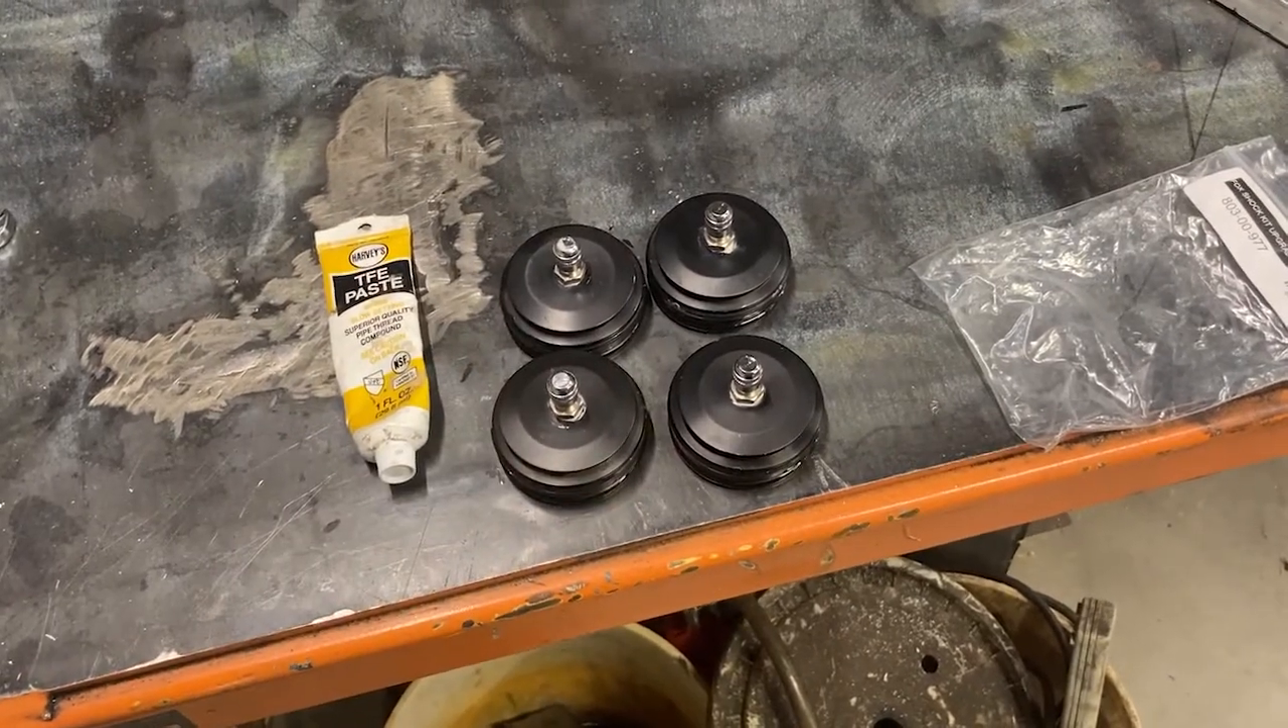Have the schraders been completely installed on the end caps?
Yes.